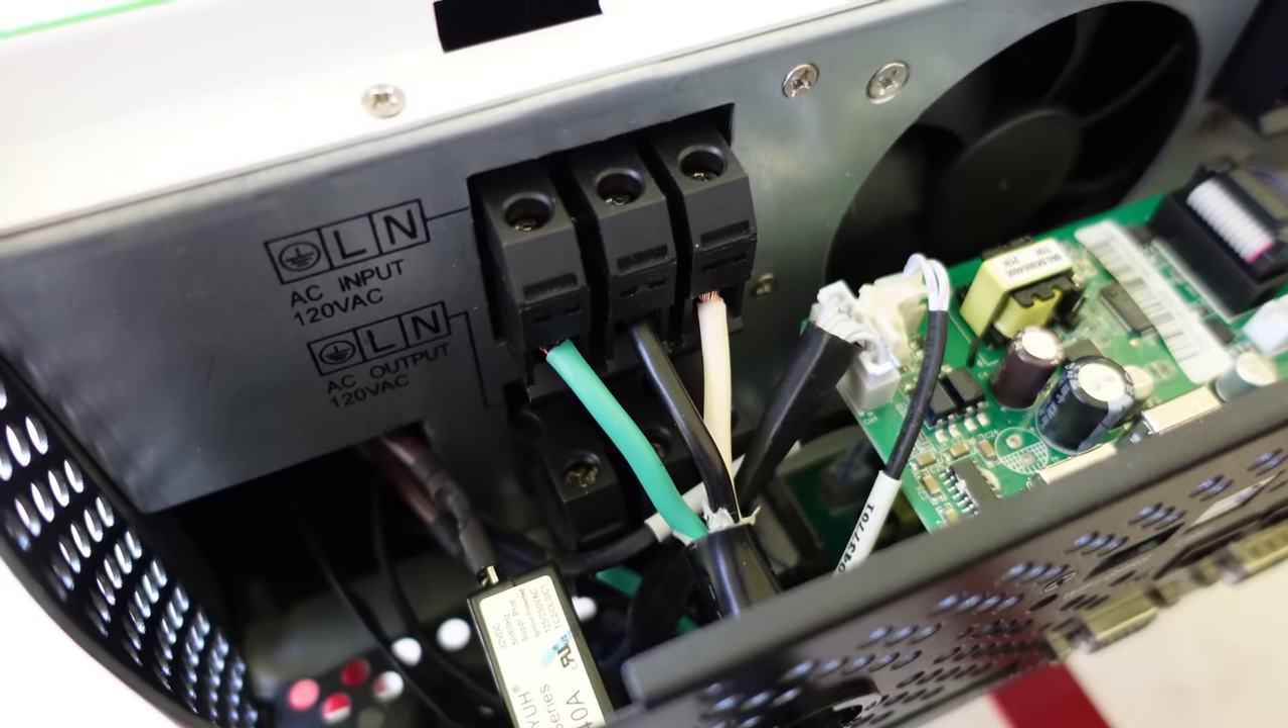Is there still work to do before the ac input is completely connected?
No.